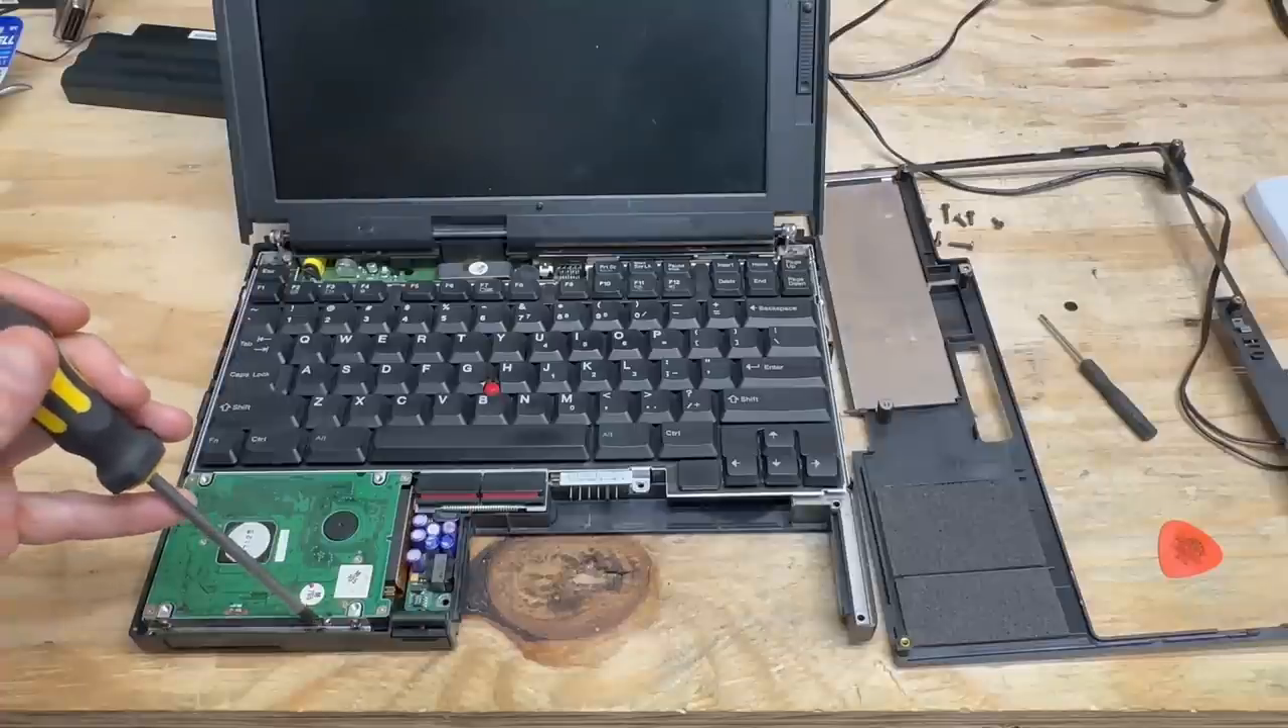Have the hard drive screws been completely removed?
No.